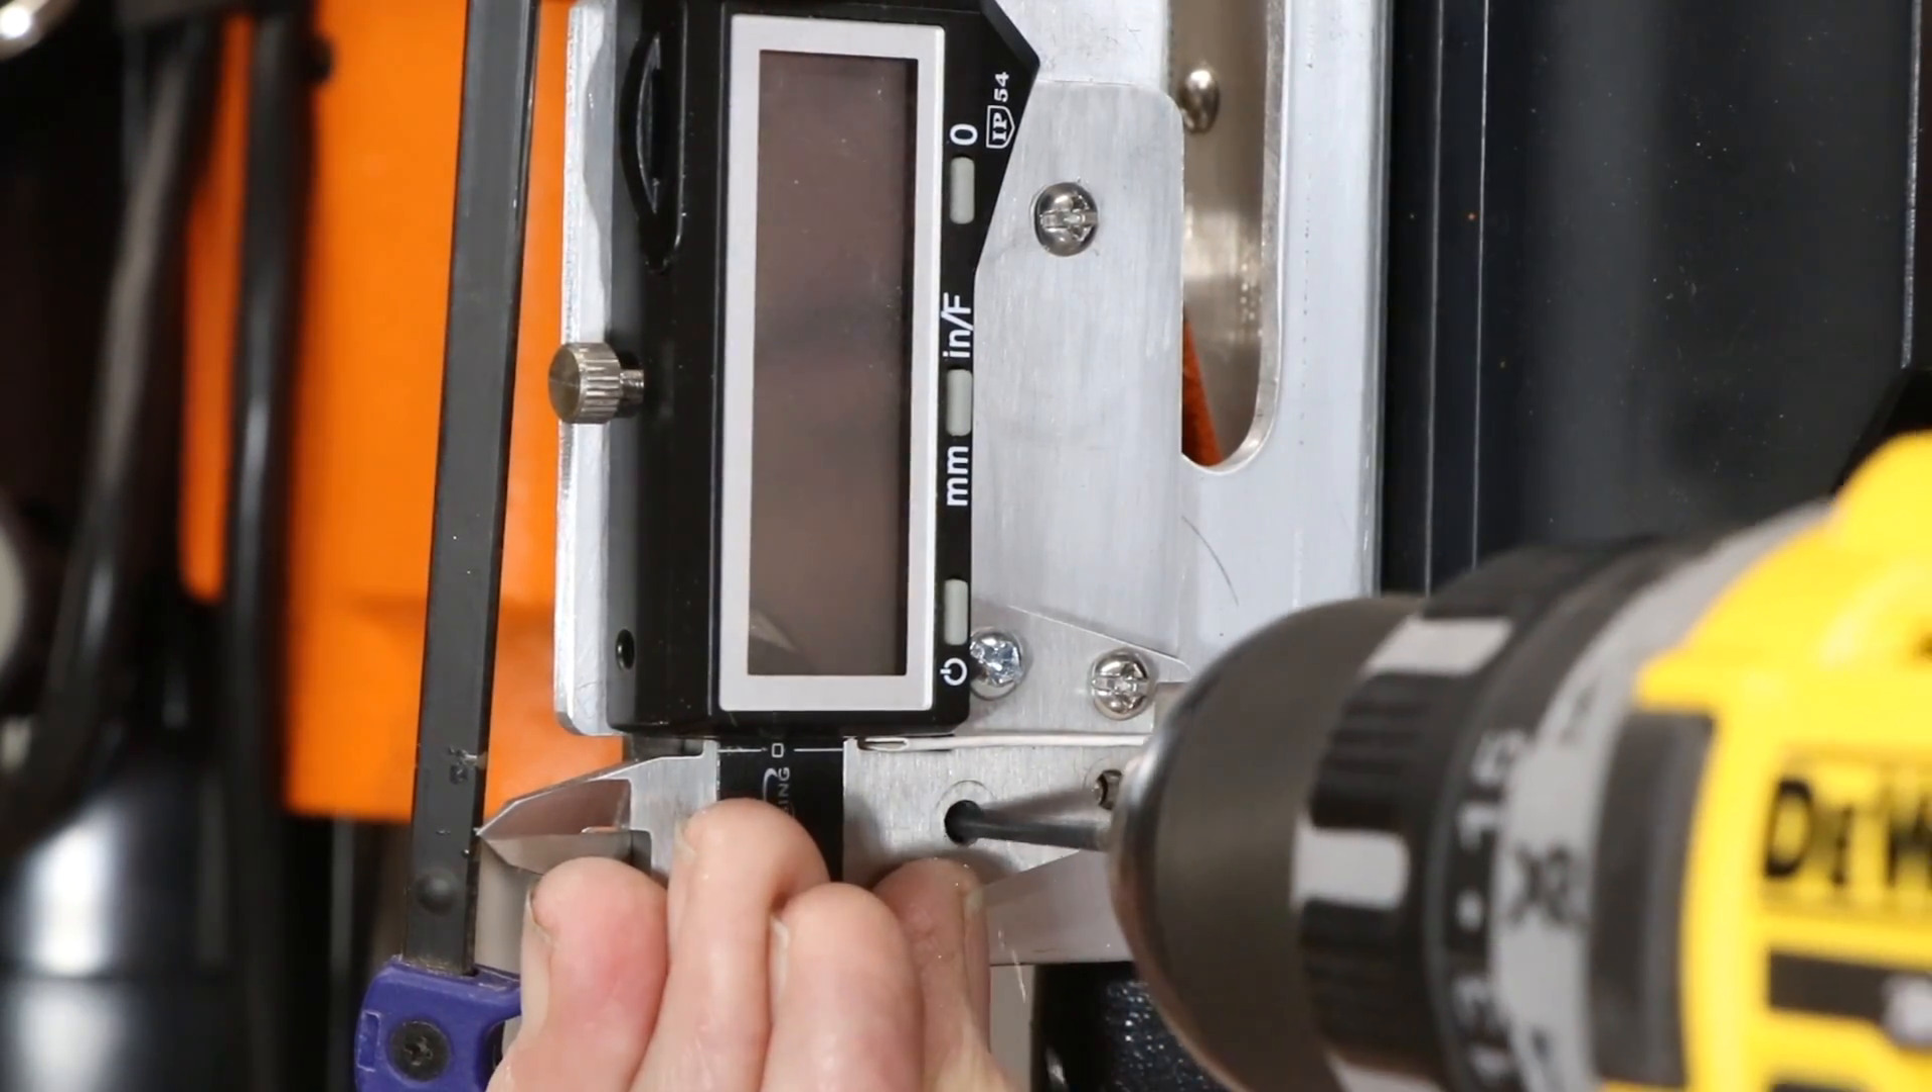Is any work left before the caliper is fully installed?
Yes.